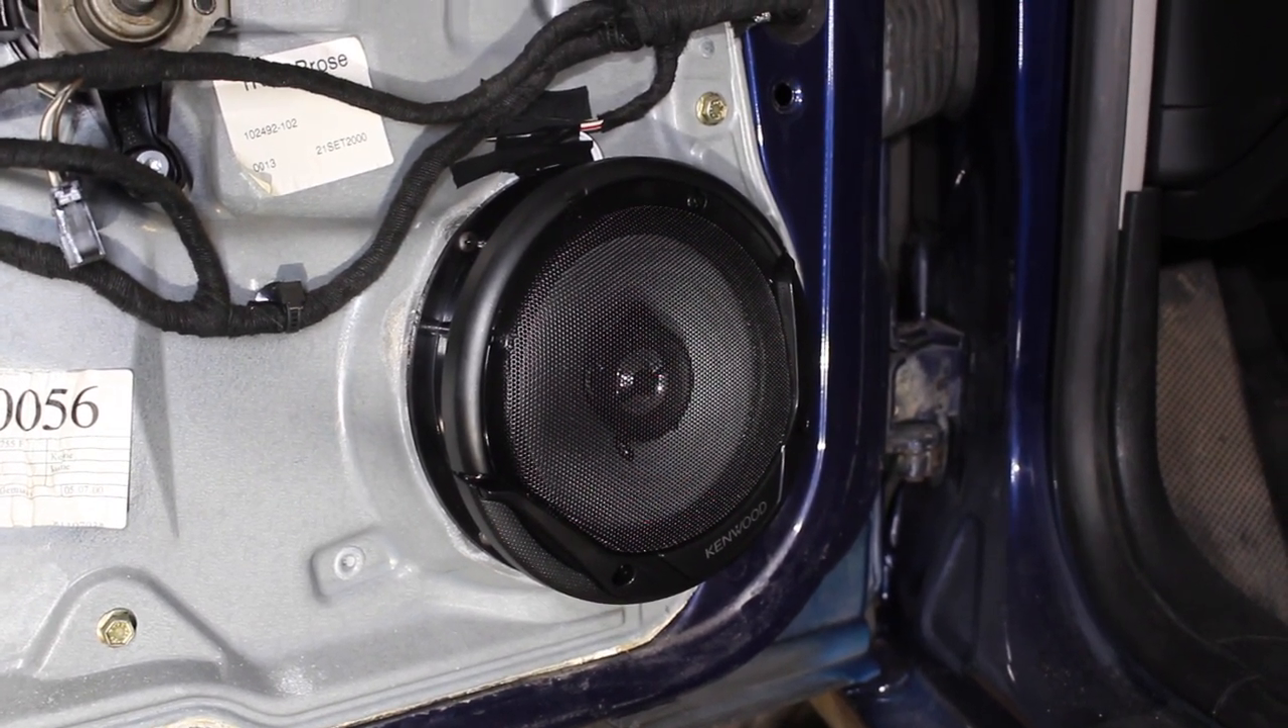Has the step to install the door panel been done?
No.